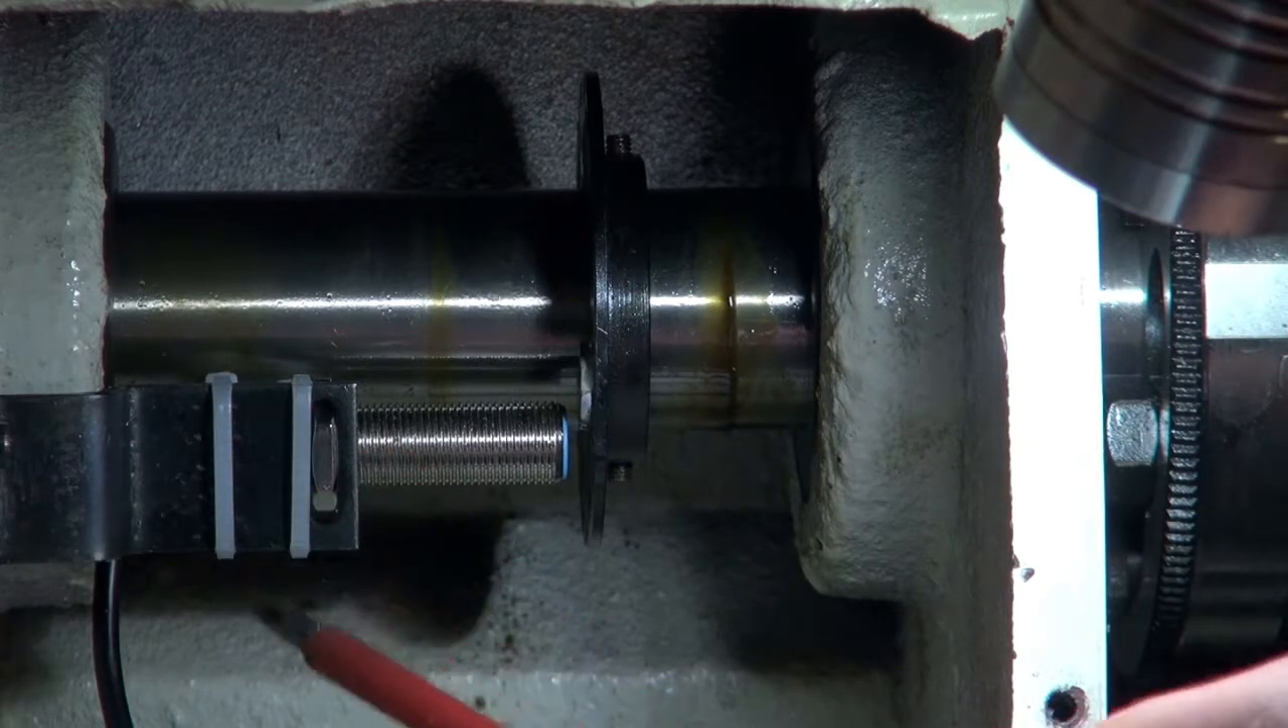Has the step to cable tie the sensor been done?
Yes.